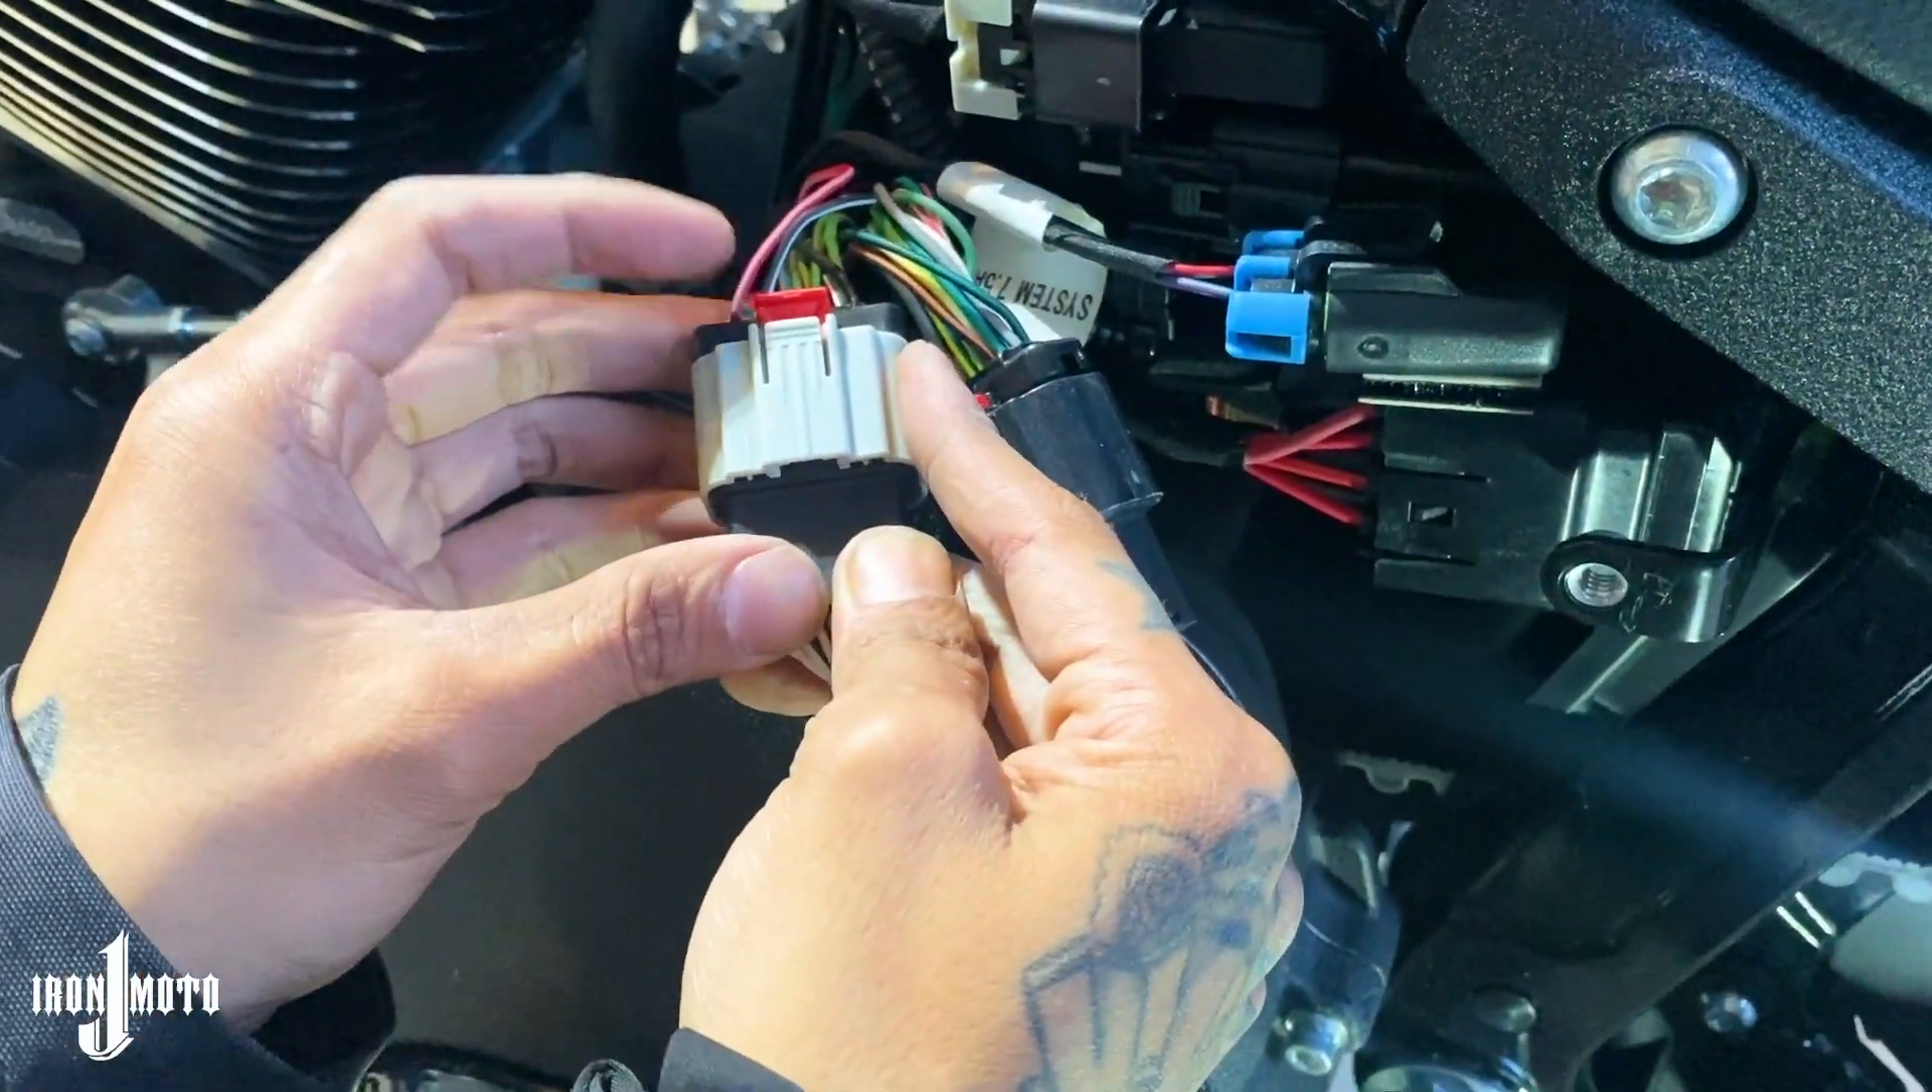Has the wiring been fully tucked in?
No.